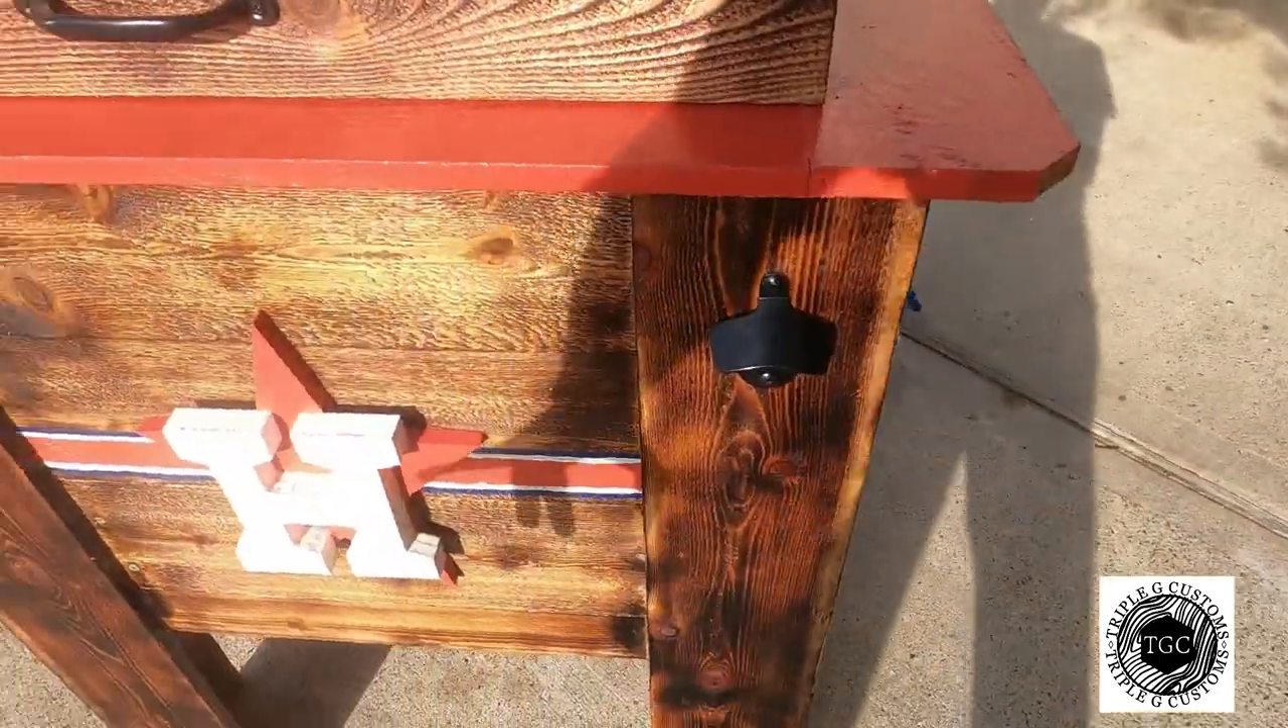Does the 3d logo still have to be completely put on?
No.